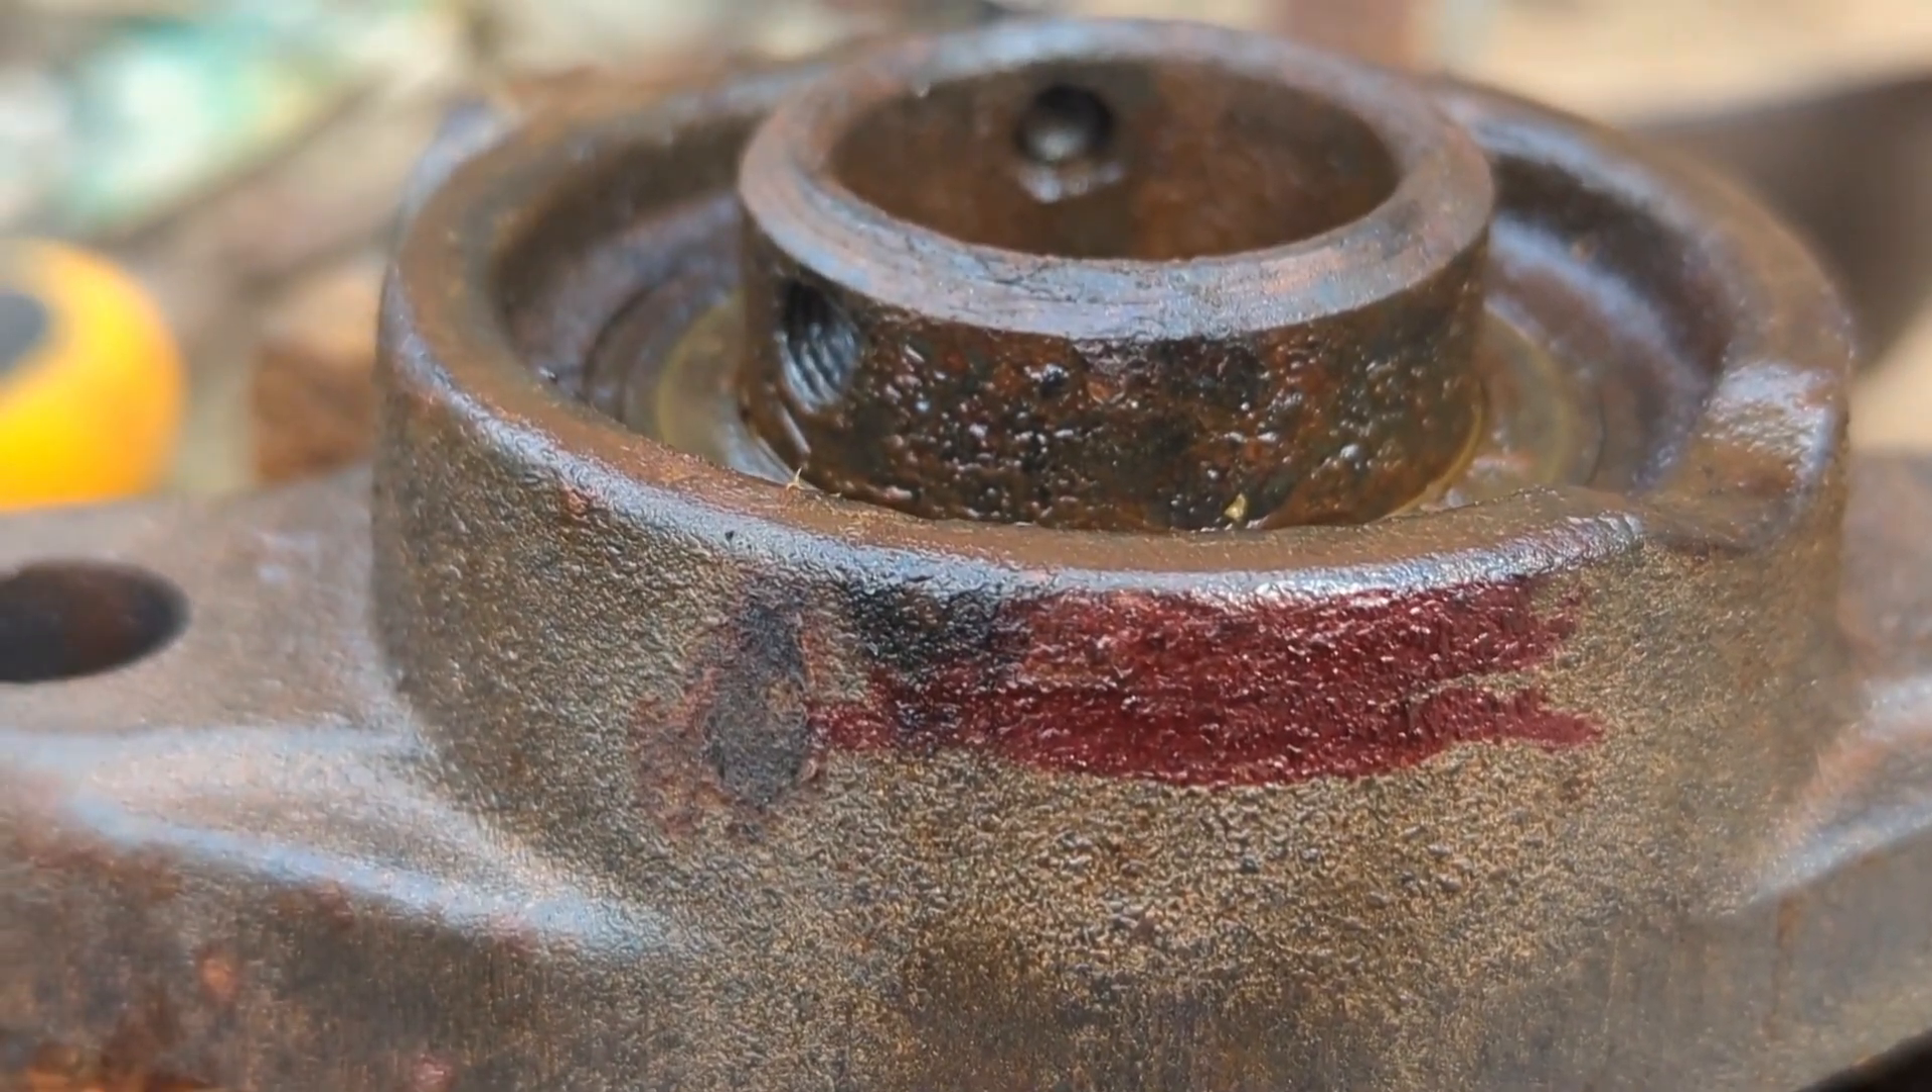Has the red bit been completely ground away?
No.